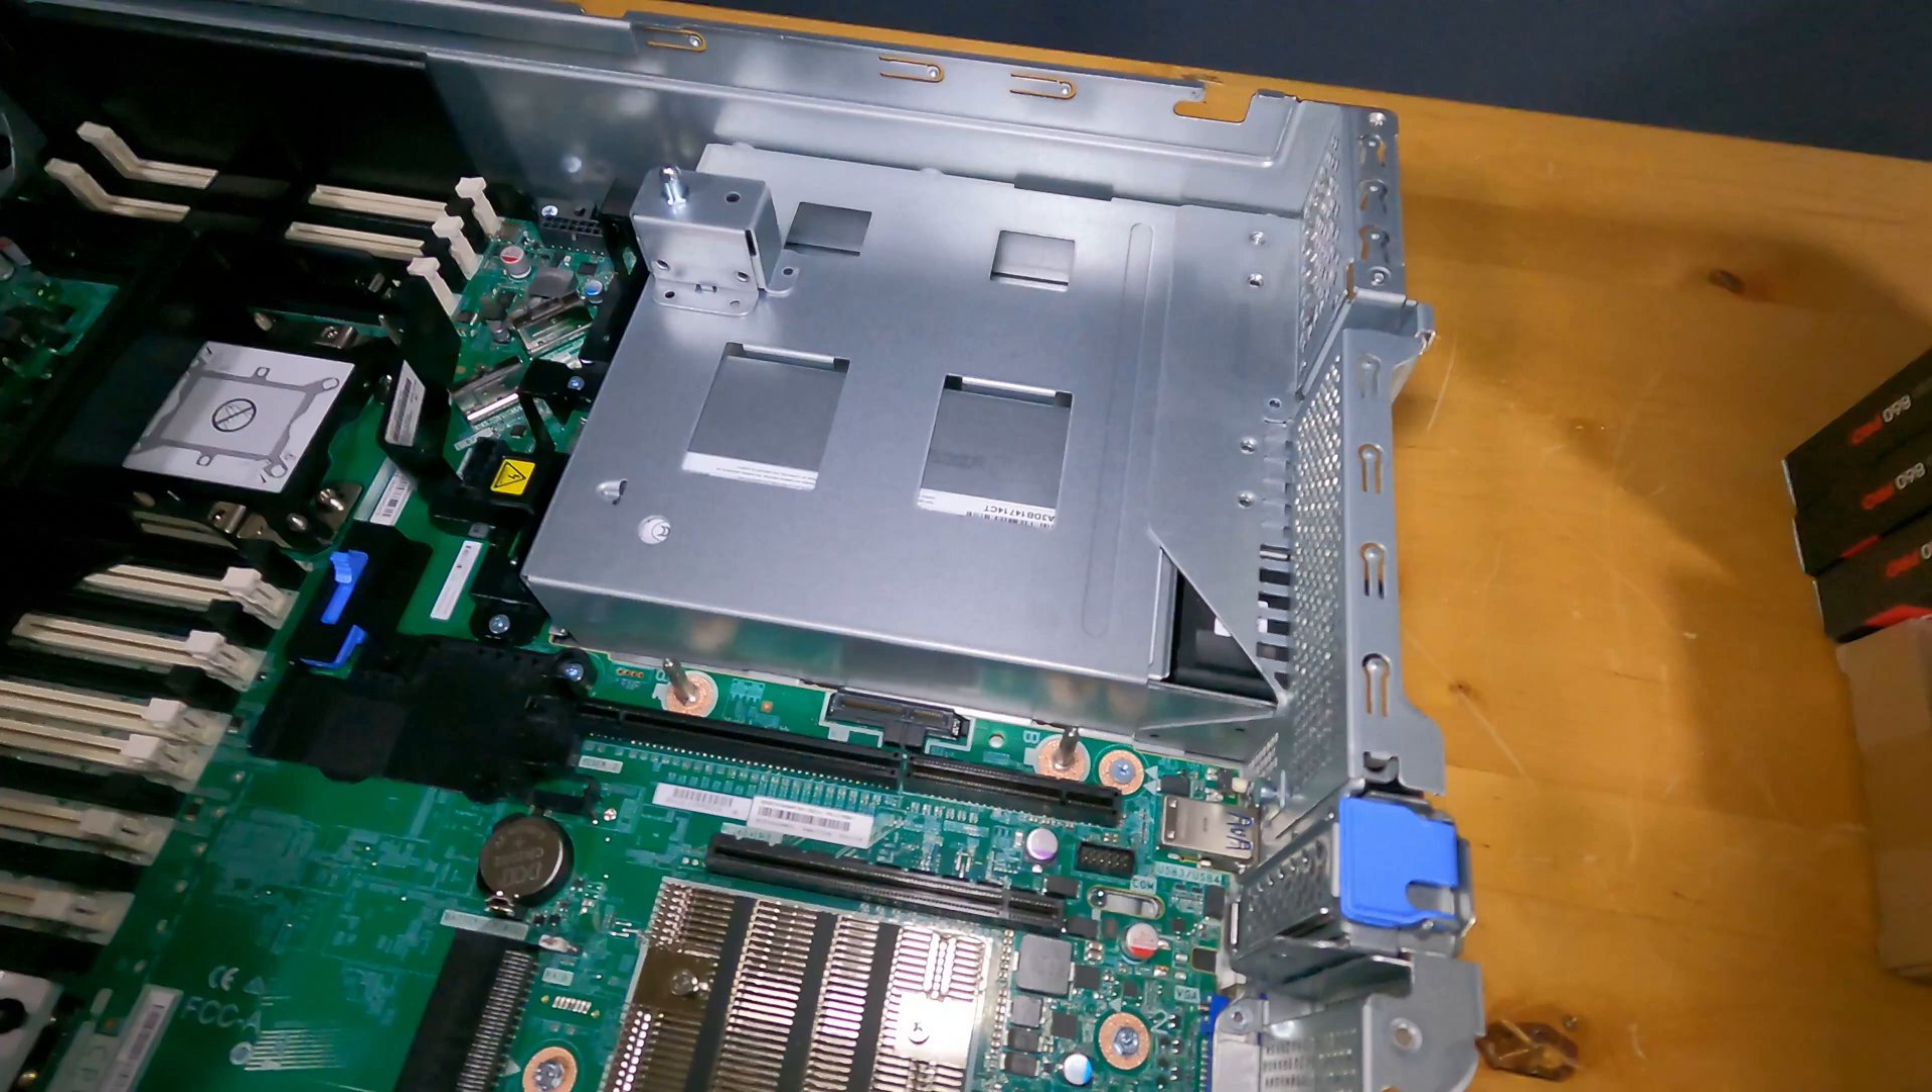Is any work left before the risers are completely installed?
Yes.